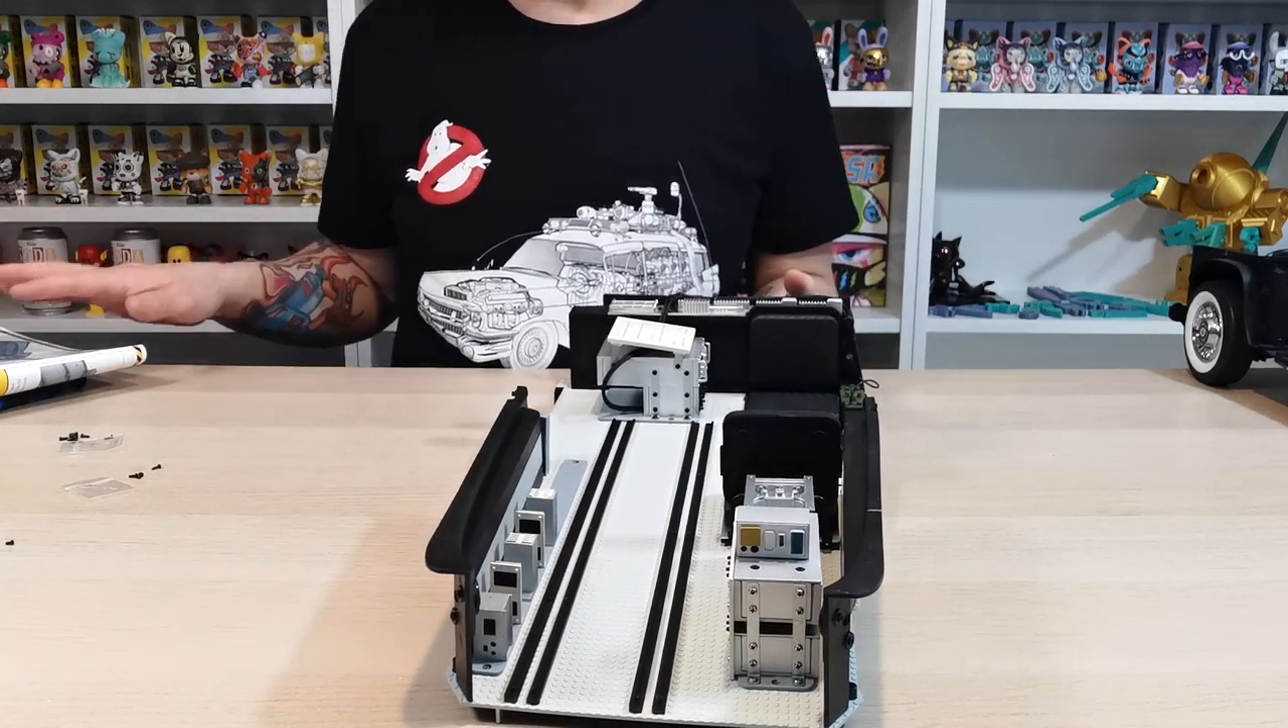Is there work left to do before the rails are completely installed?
No.